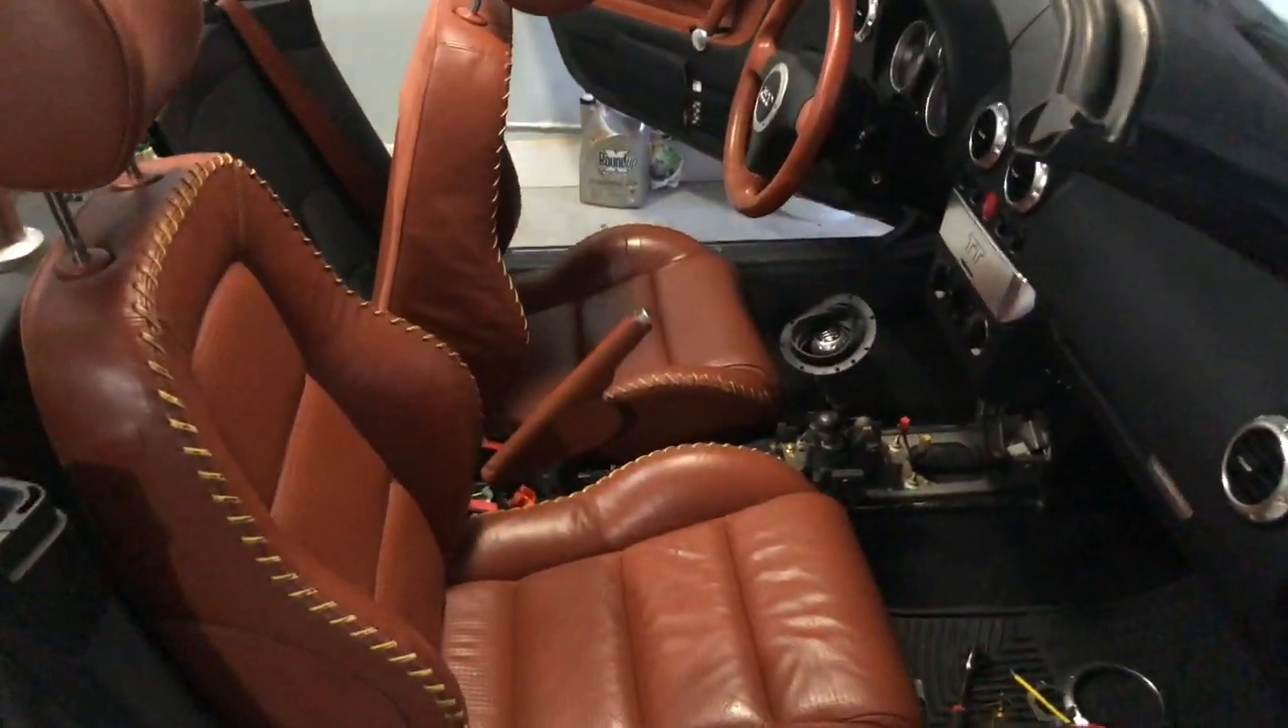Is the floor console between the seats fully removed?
Yes.